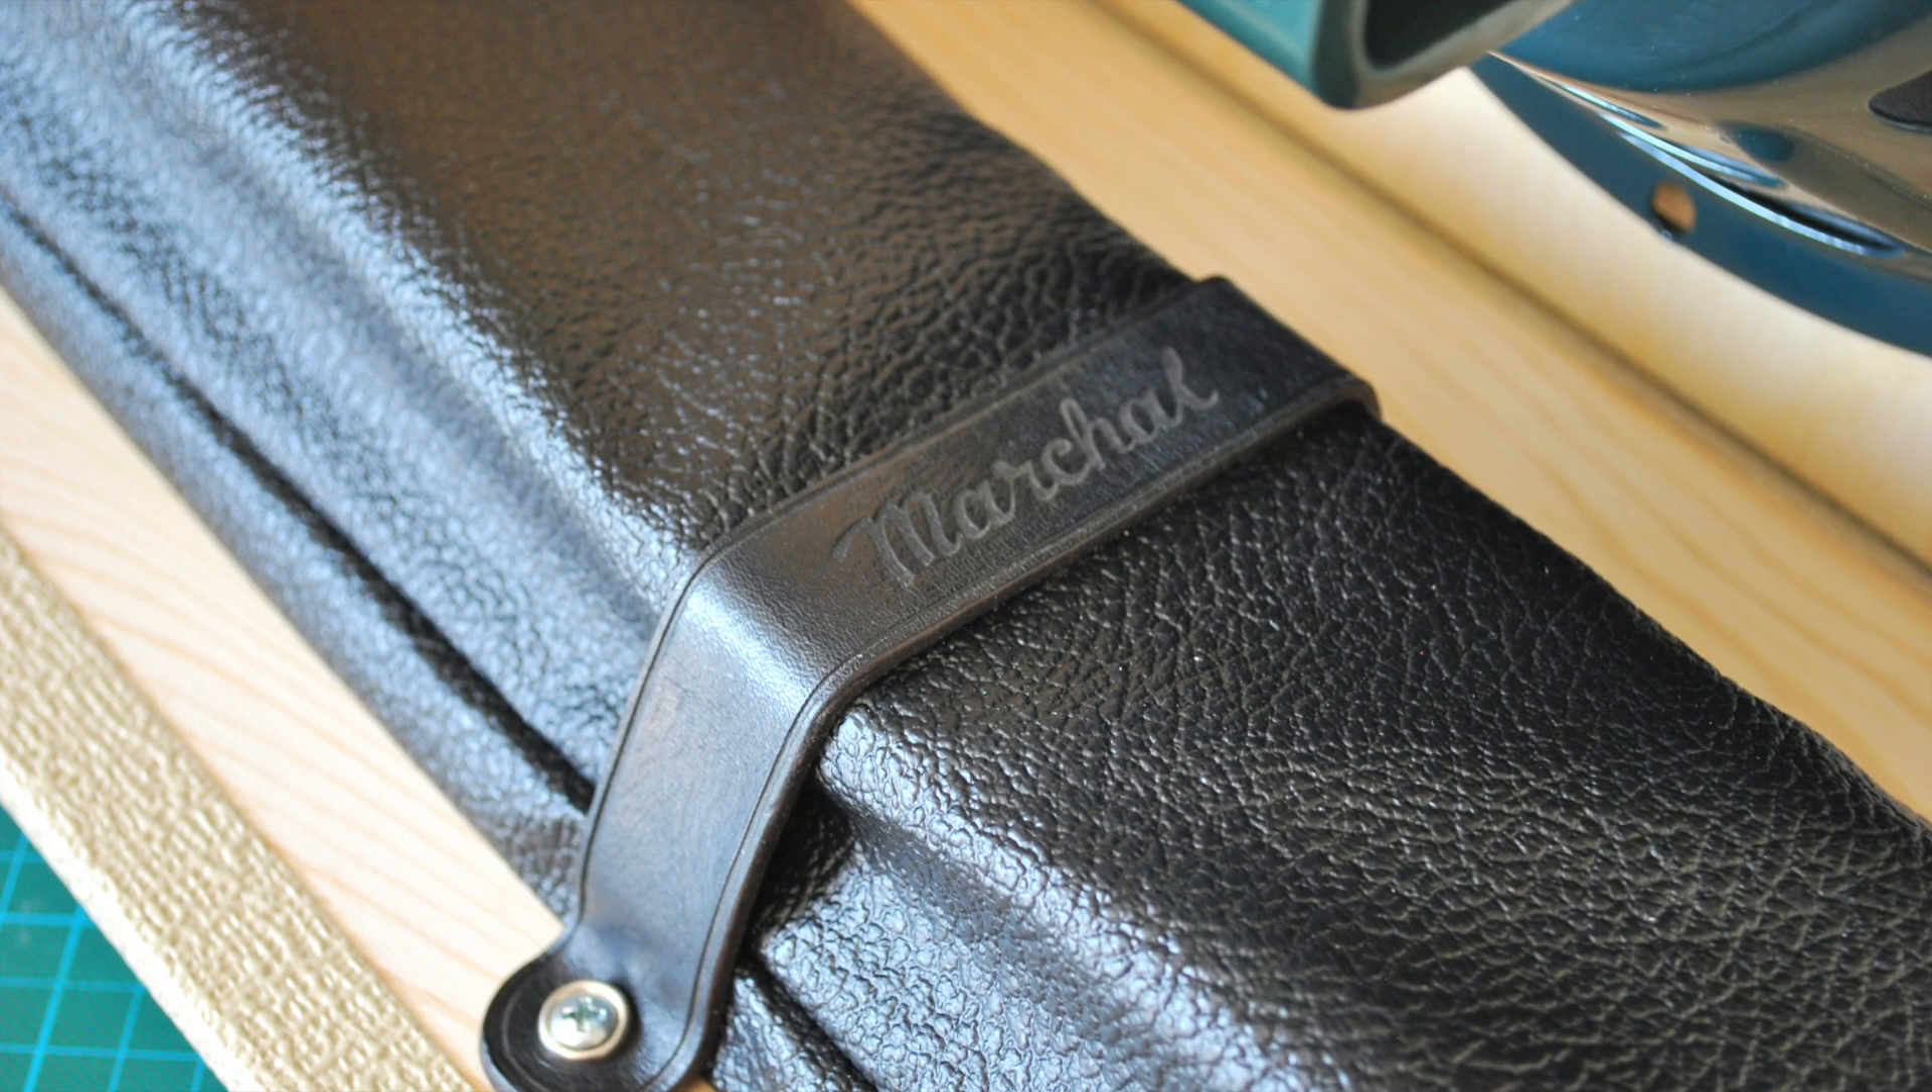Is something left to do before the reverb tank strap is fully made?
No.